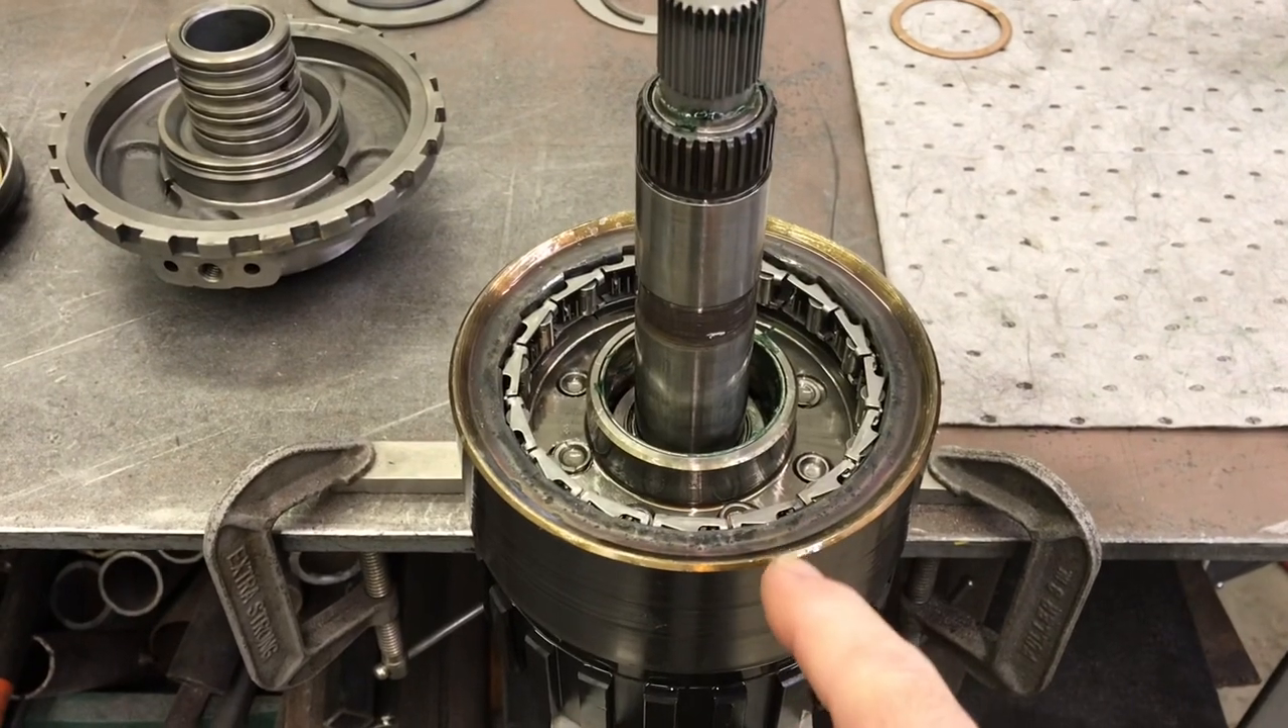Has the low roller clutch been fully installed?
Yes.